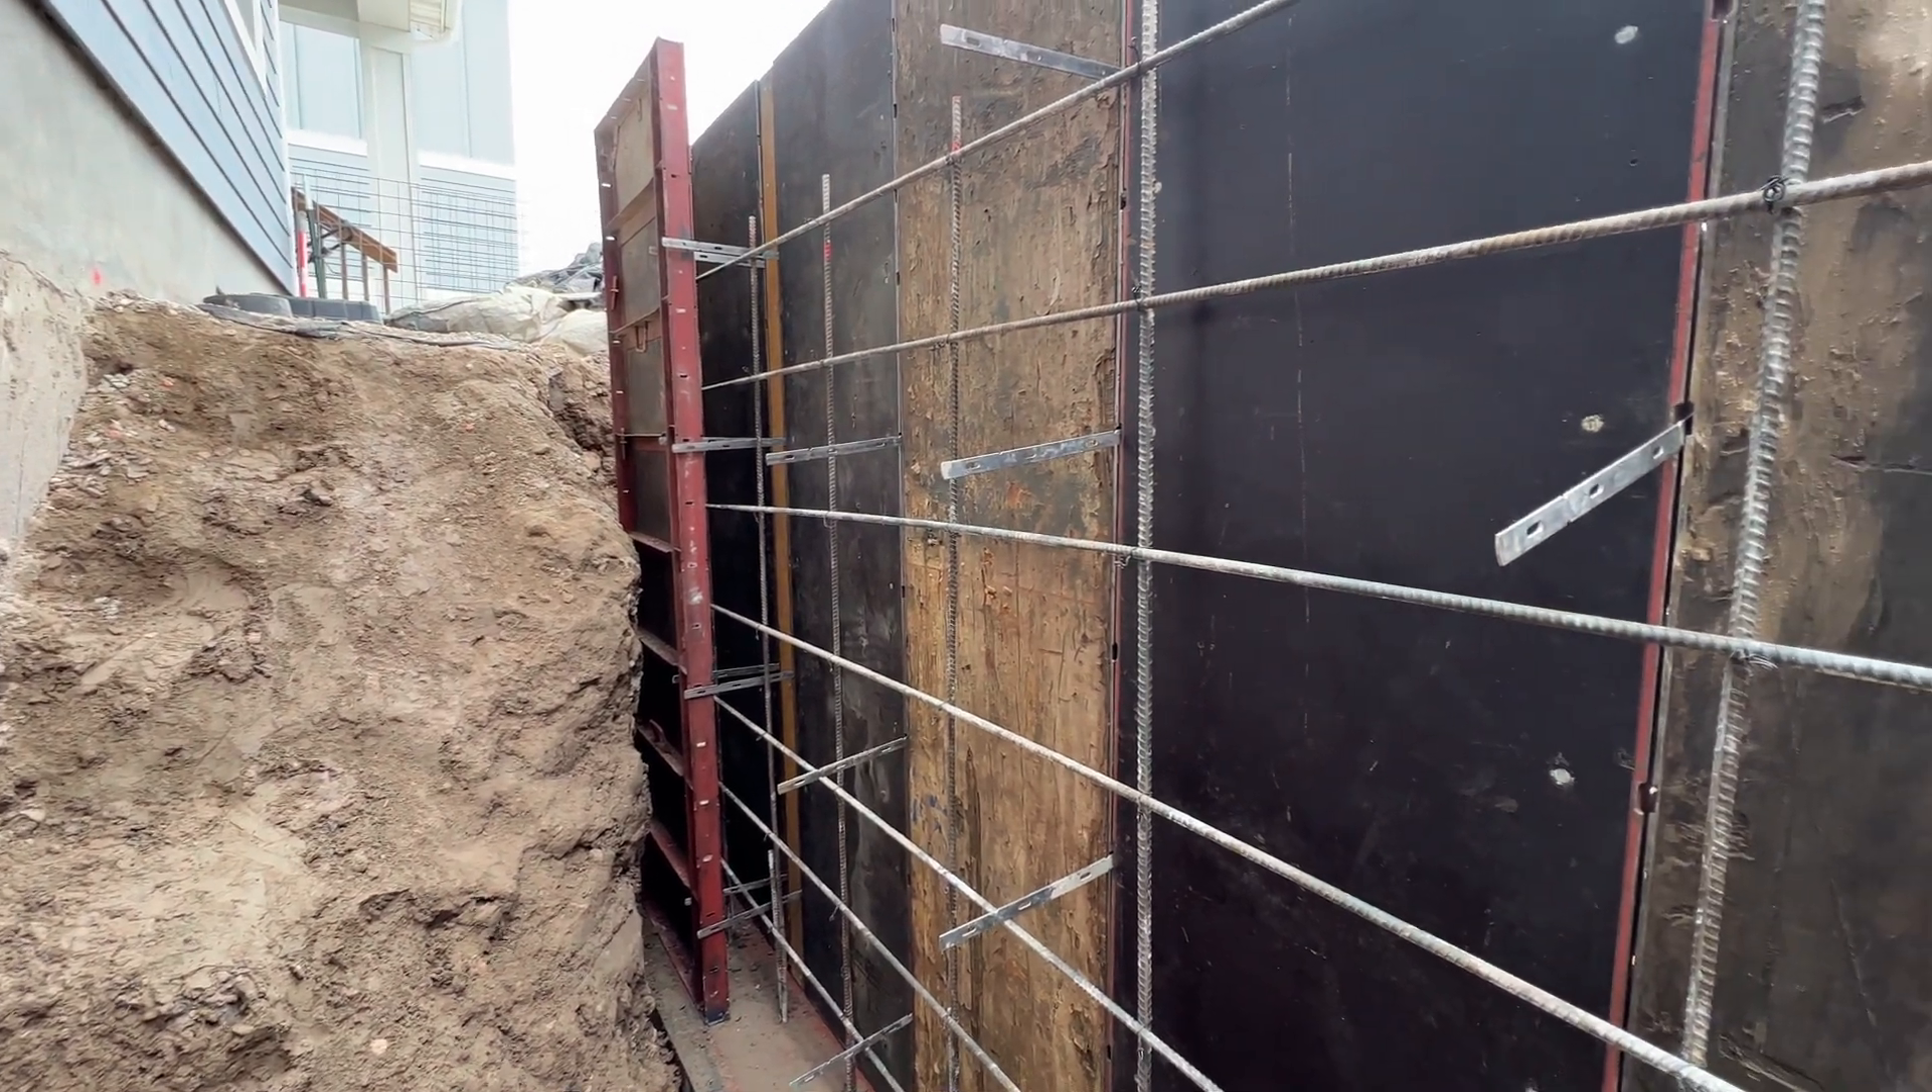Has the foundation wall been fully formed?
No.